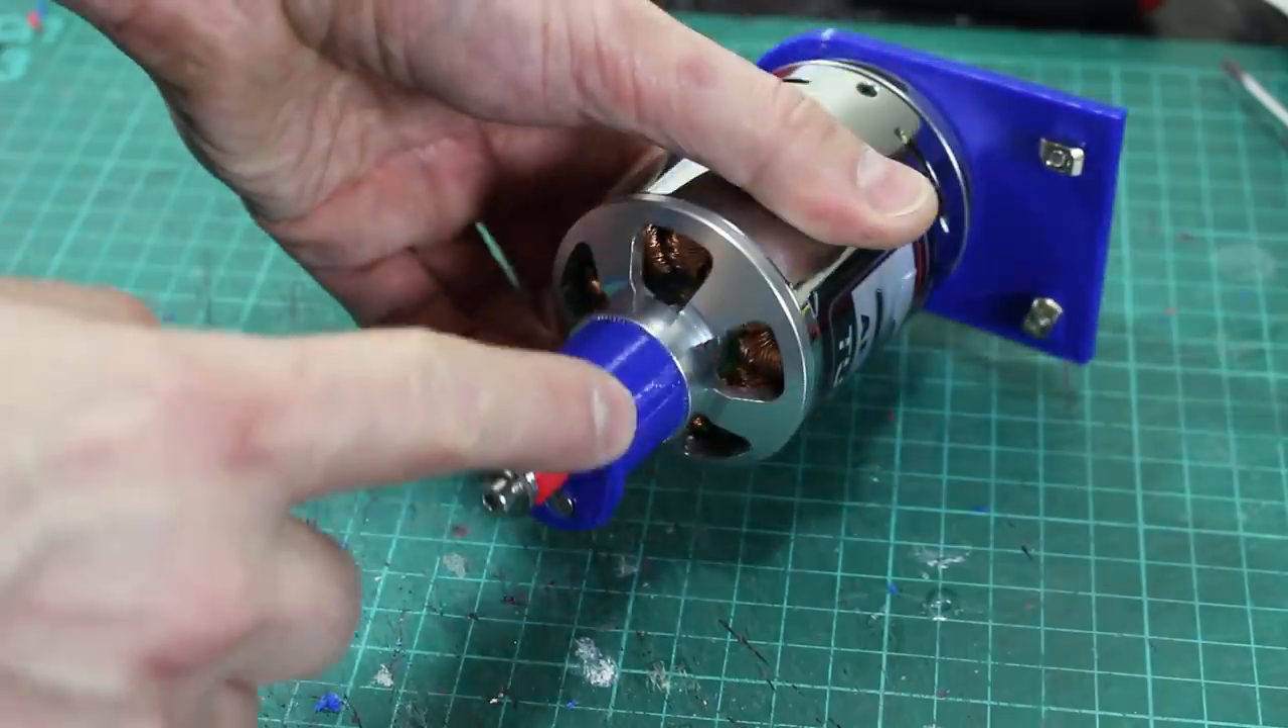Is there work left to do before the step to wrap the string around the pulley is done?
Yes.